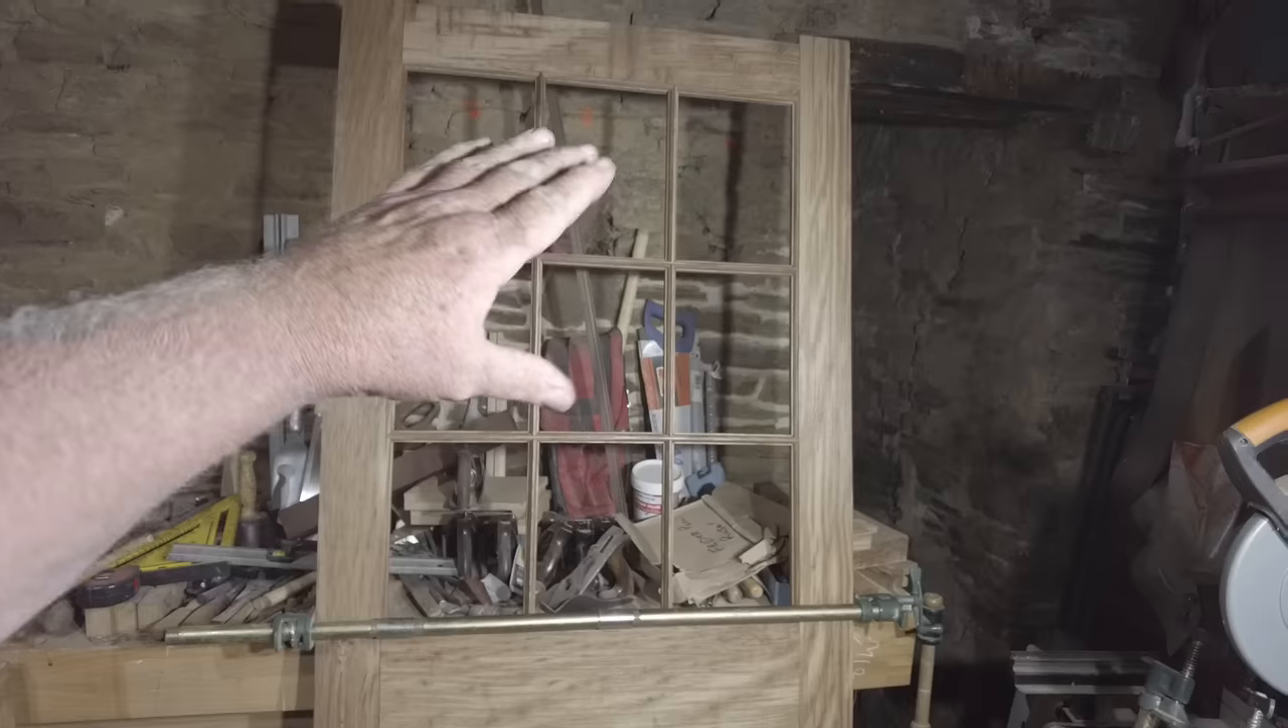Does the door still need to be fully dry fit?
No.